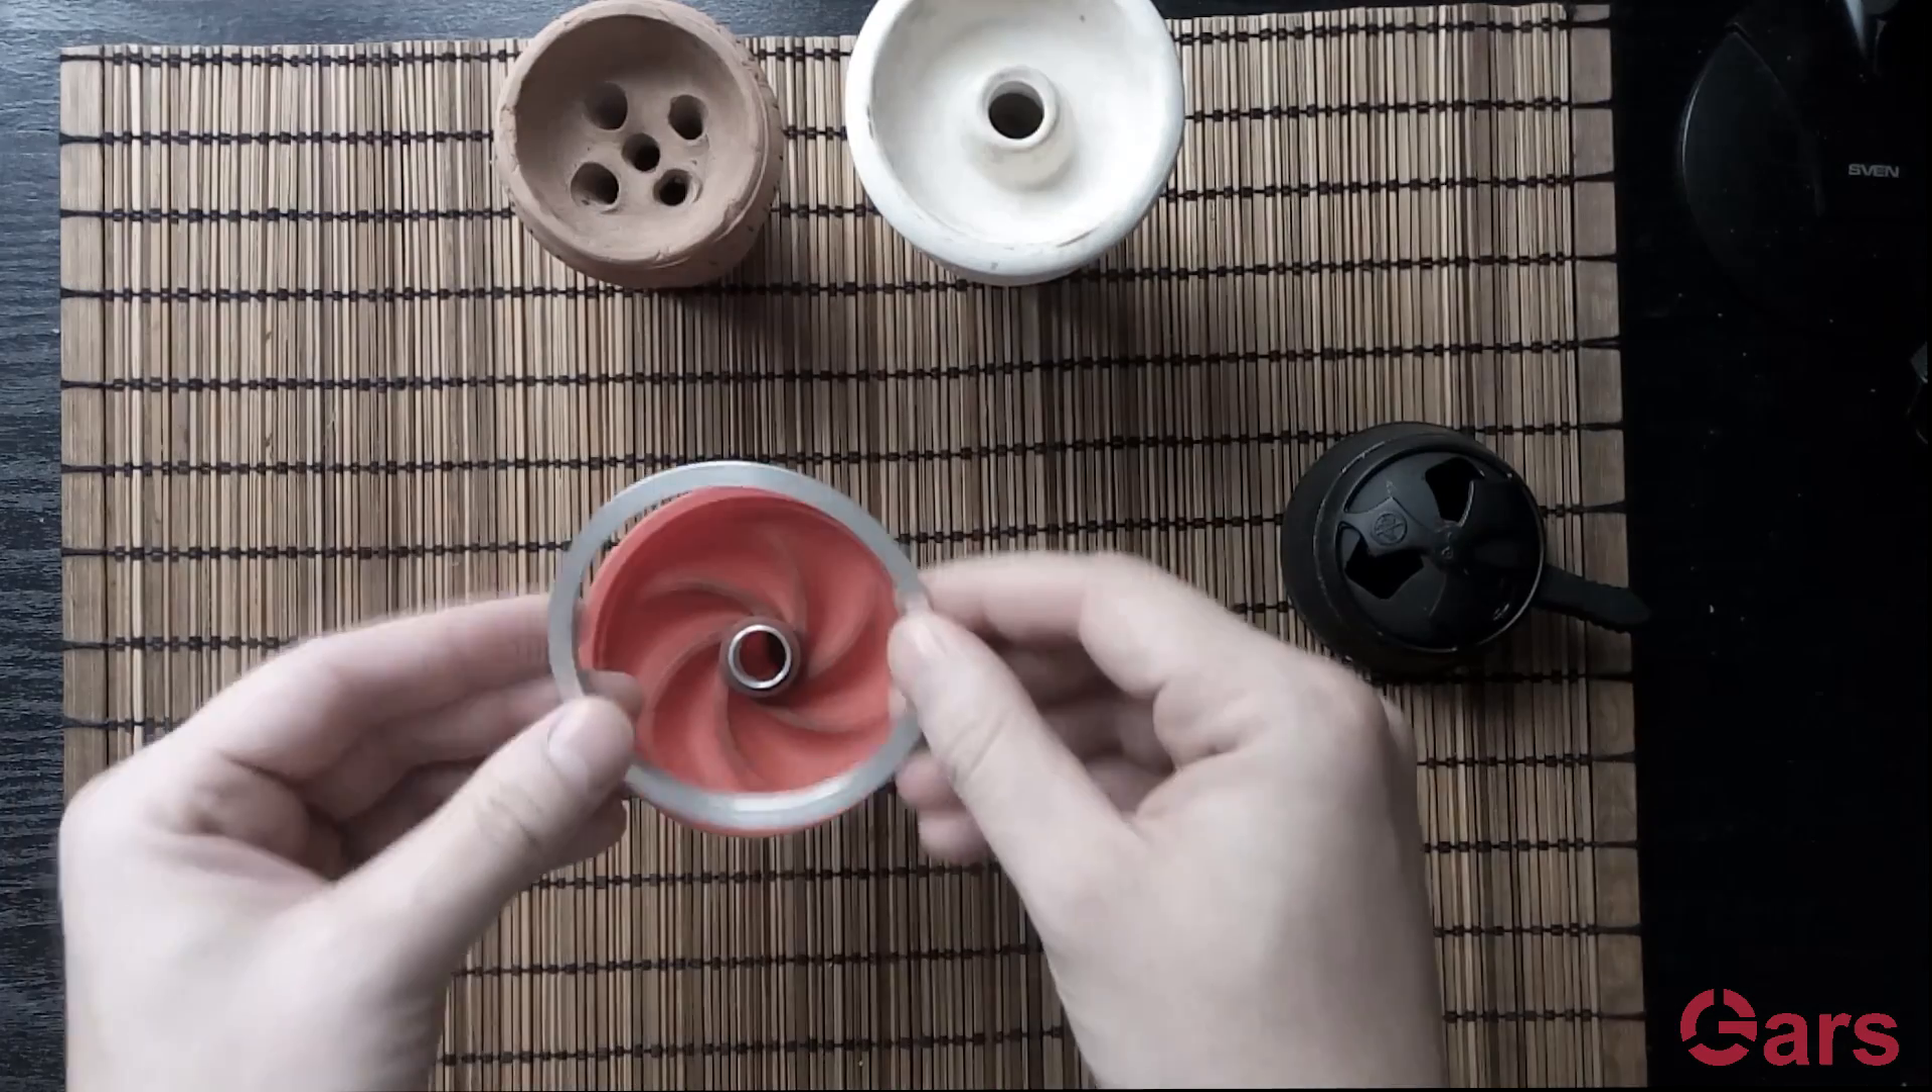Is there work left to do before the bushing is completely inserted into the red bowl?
No.